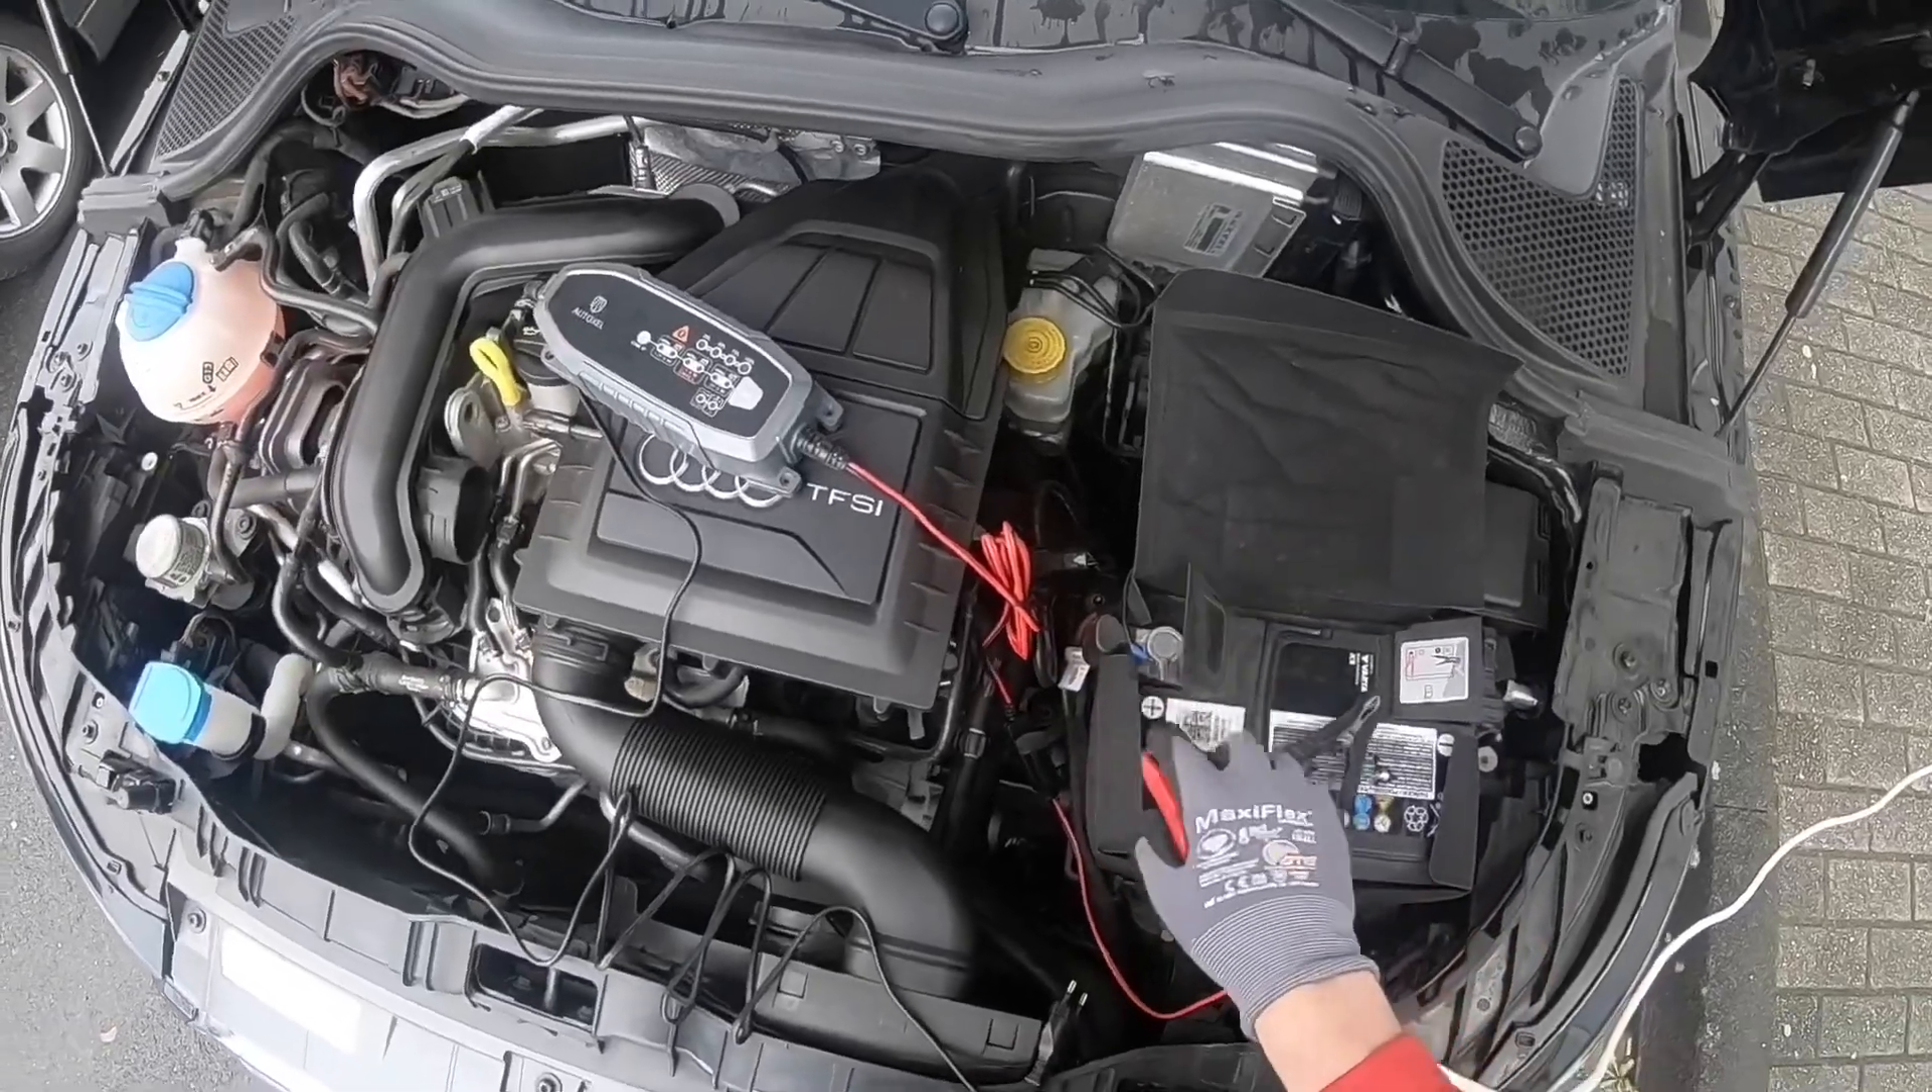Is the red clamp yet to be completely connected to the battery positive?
Yes.